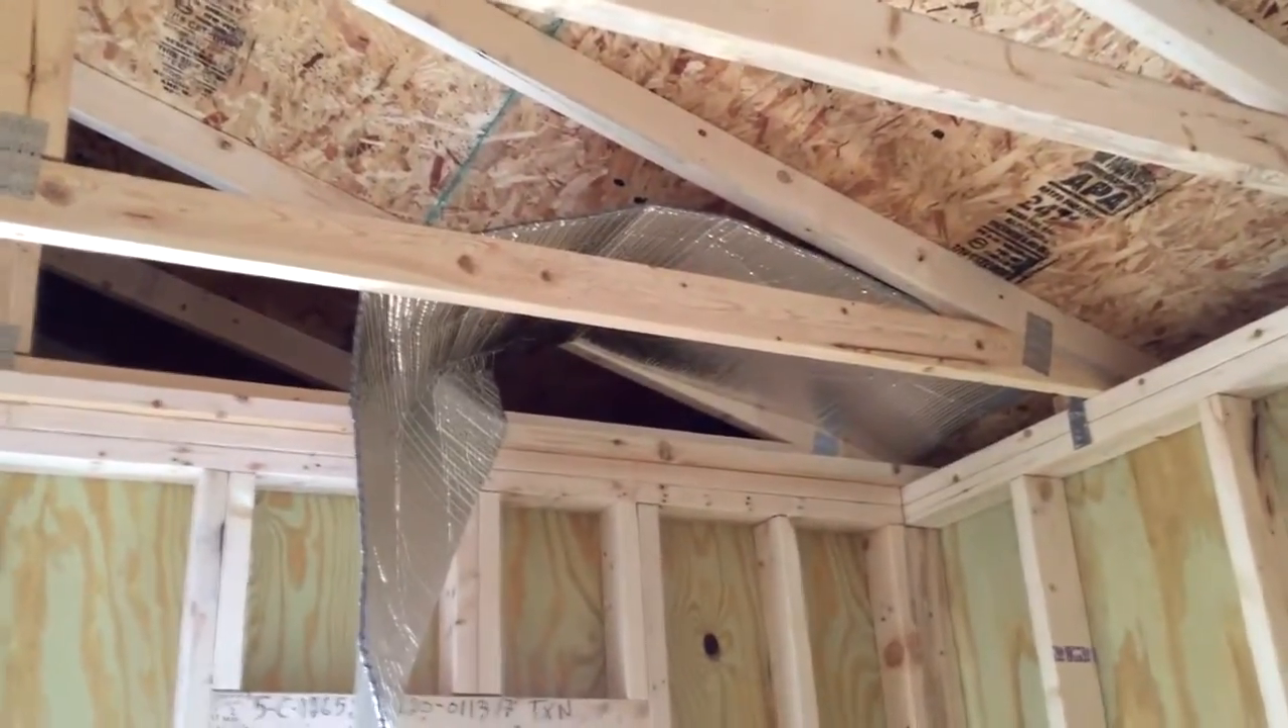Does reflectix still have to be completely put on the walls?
Yes.